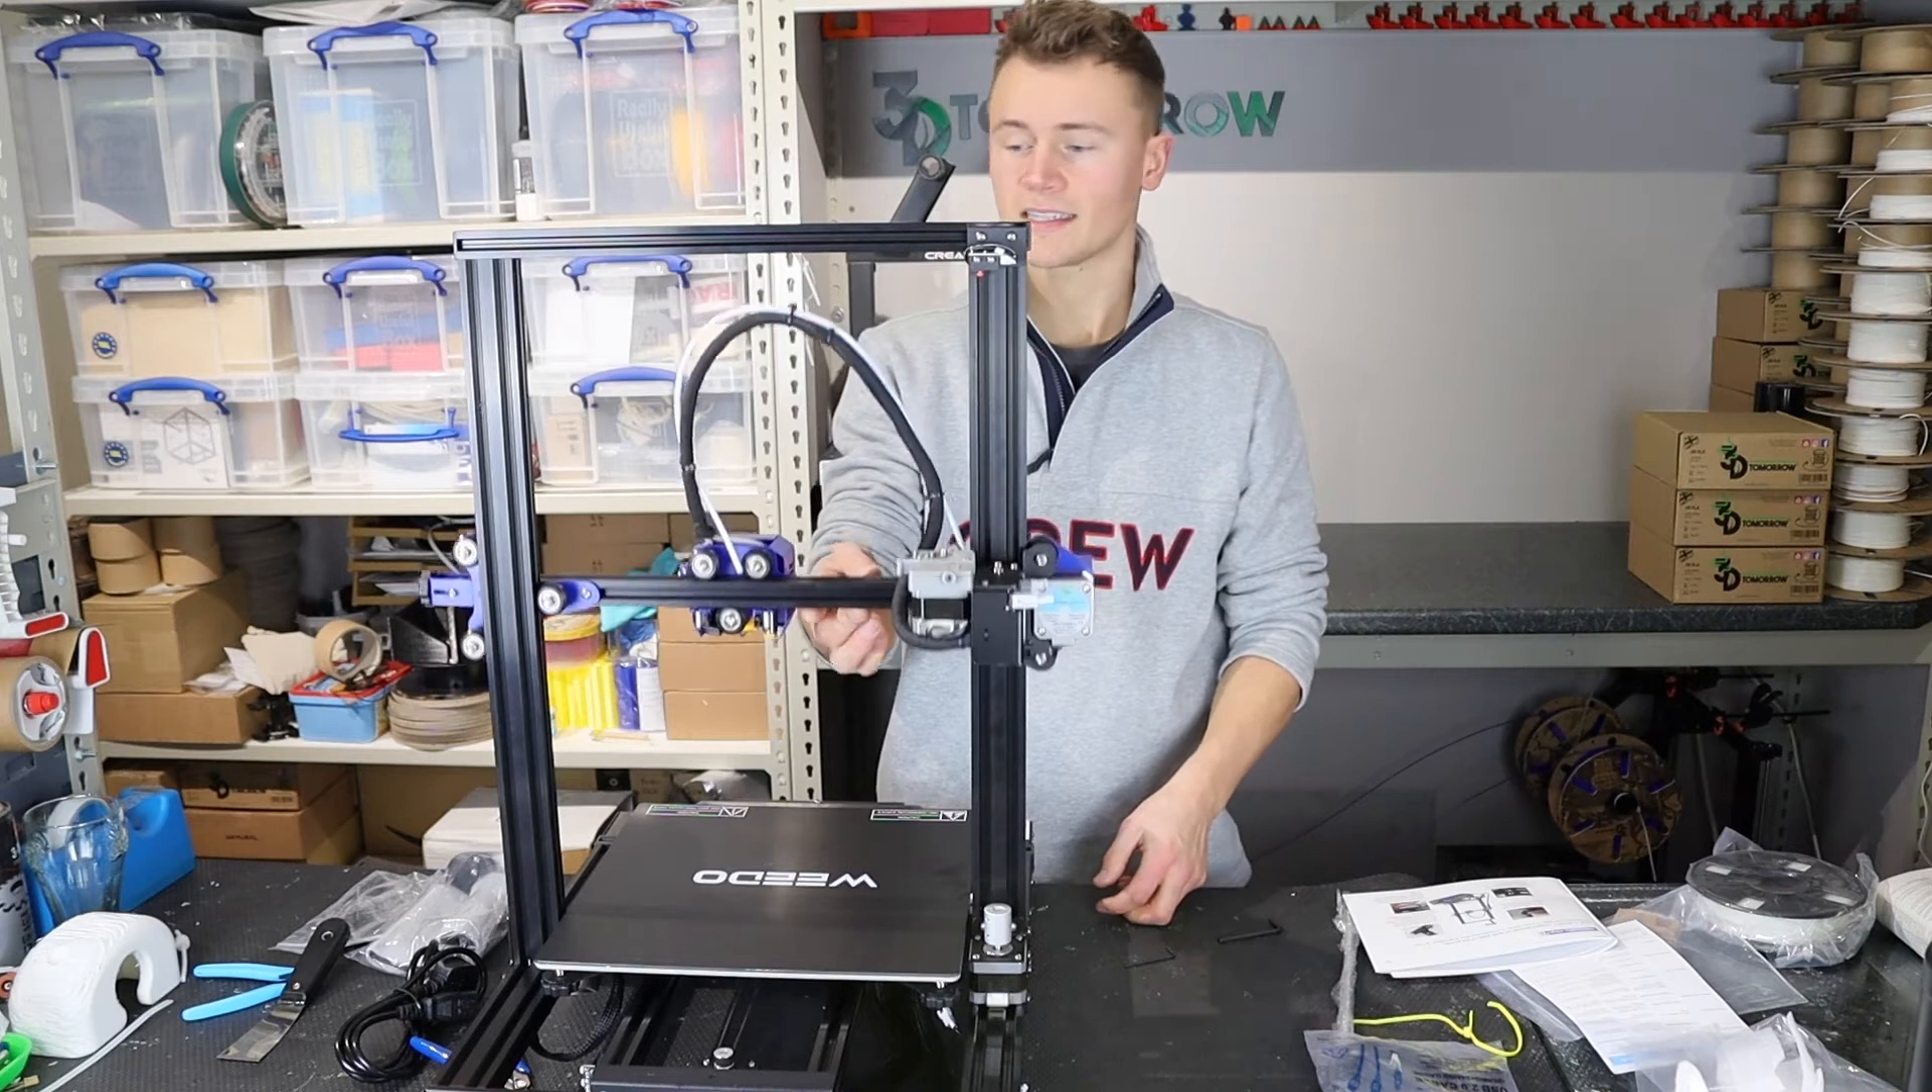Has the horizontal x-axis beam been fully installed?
Yes.